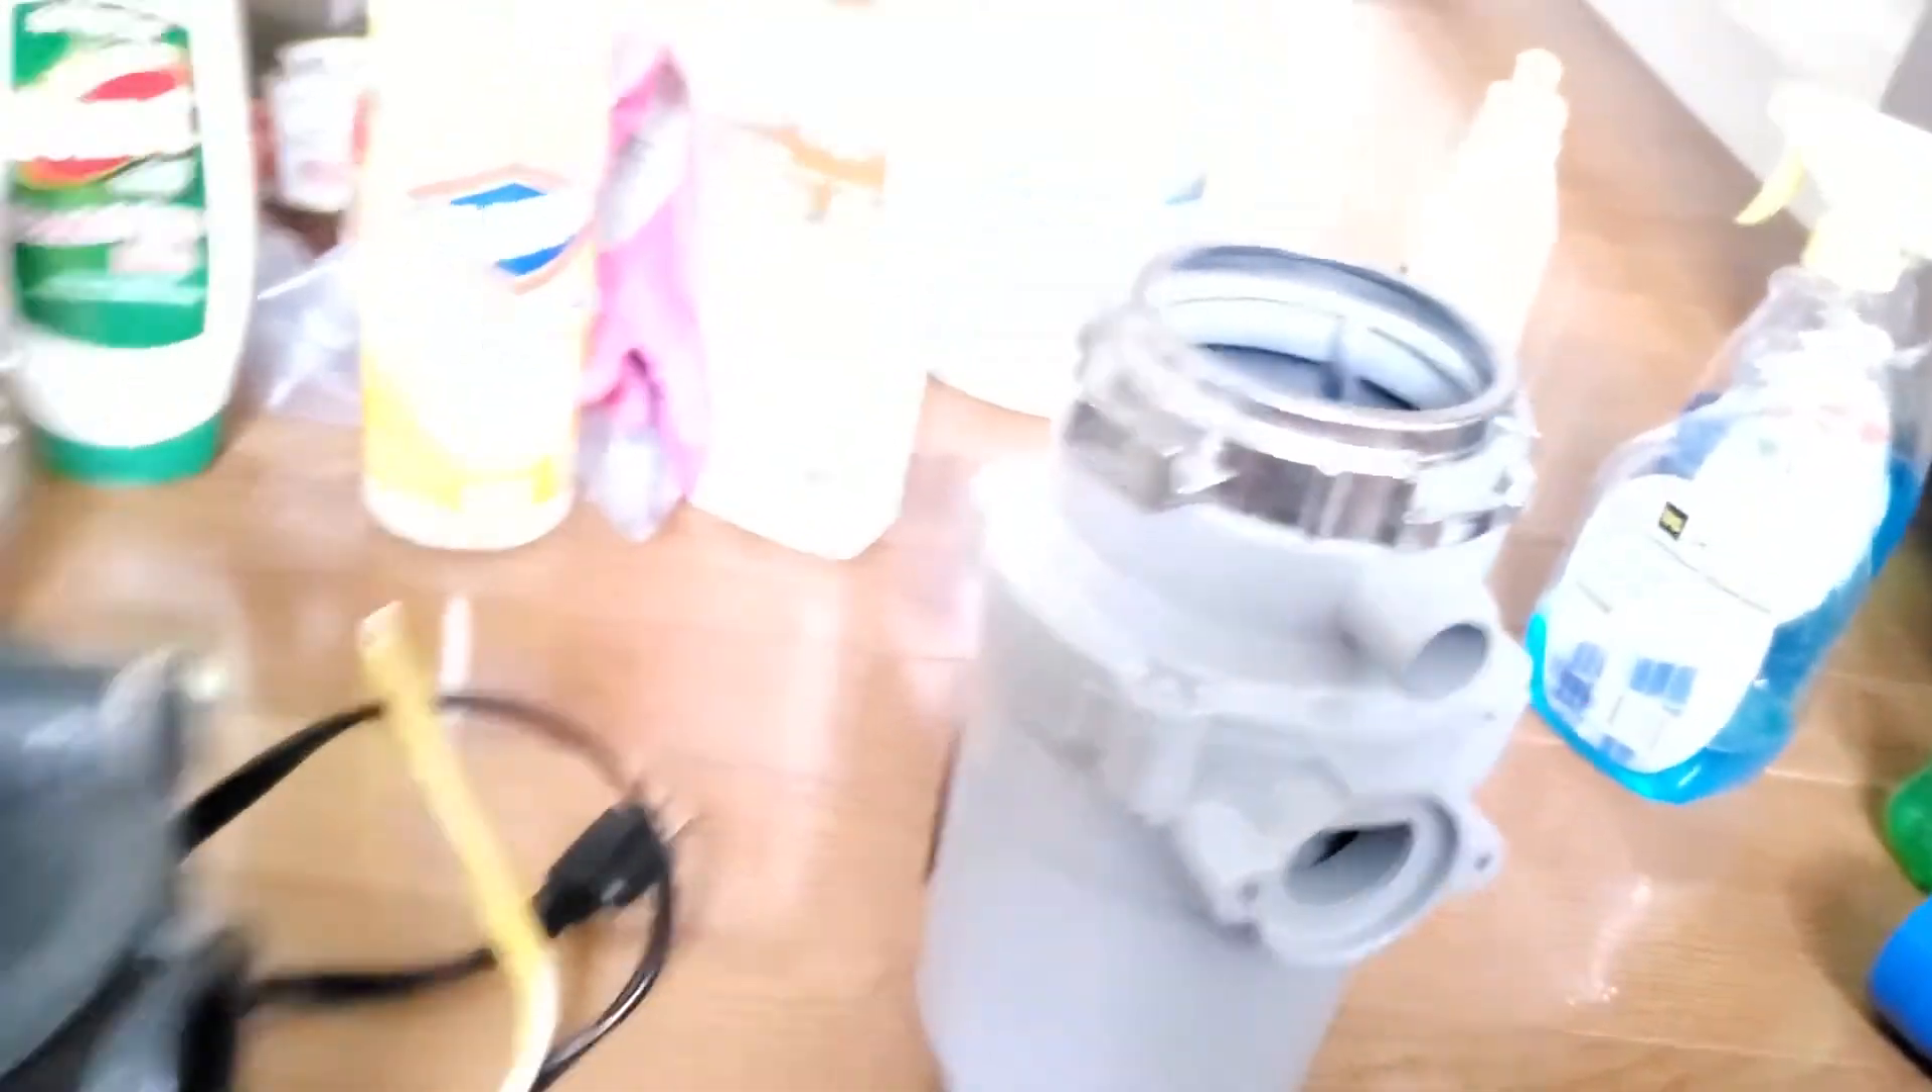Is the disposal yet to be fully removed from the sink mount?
No.